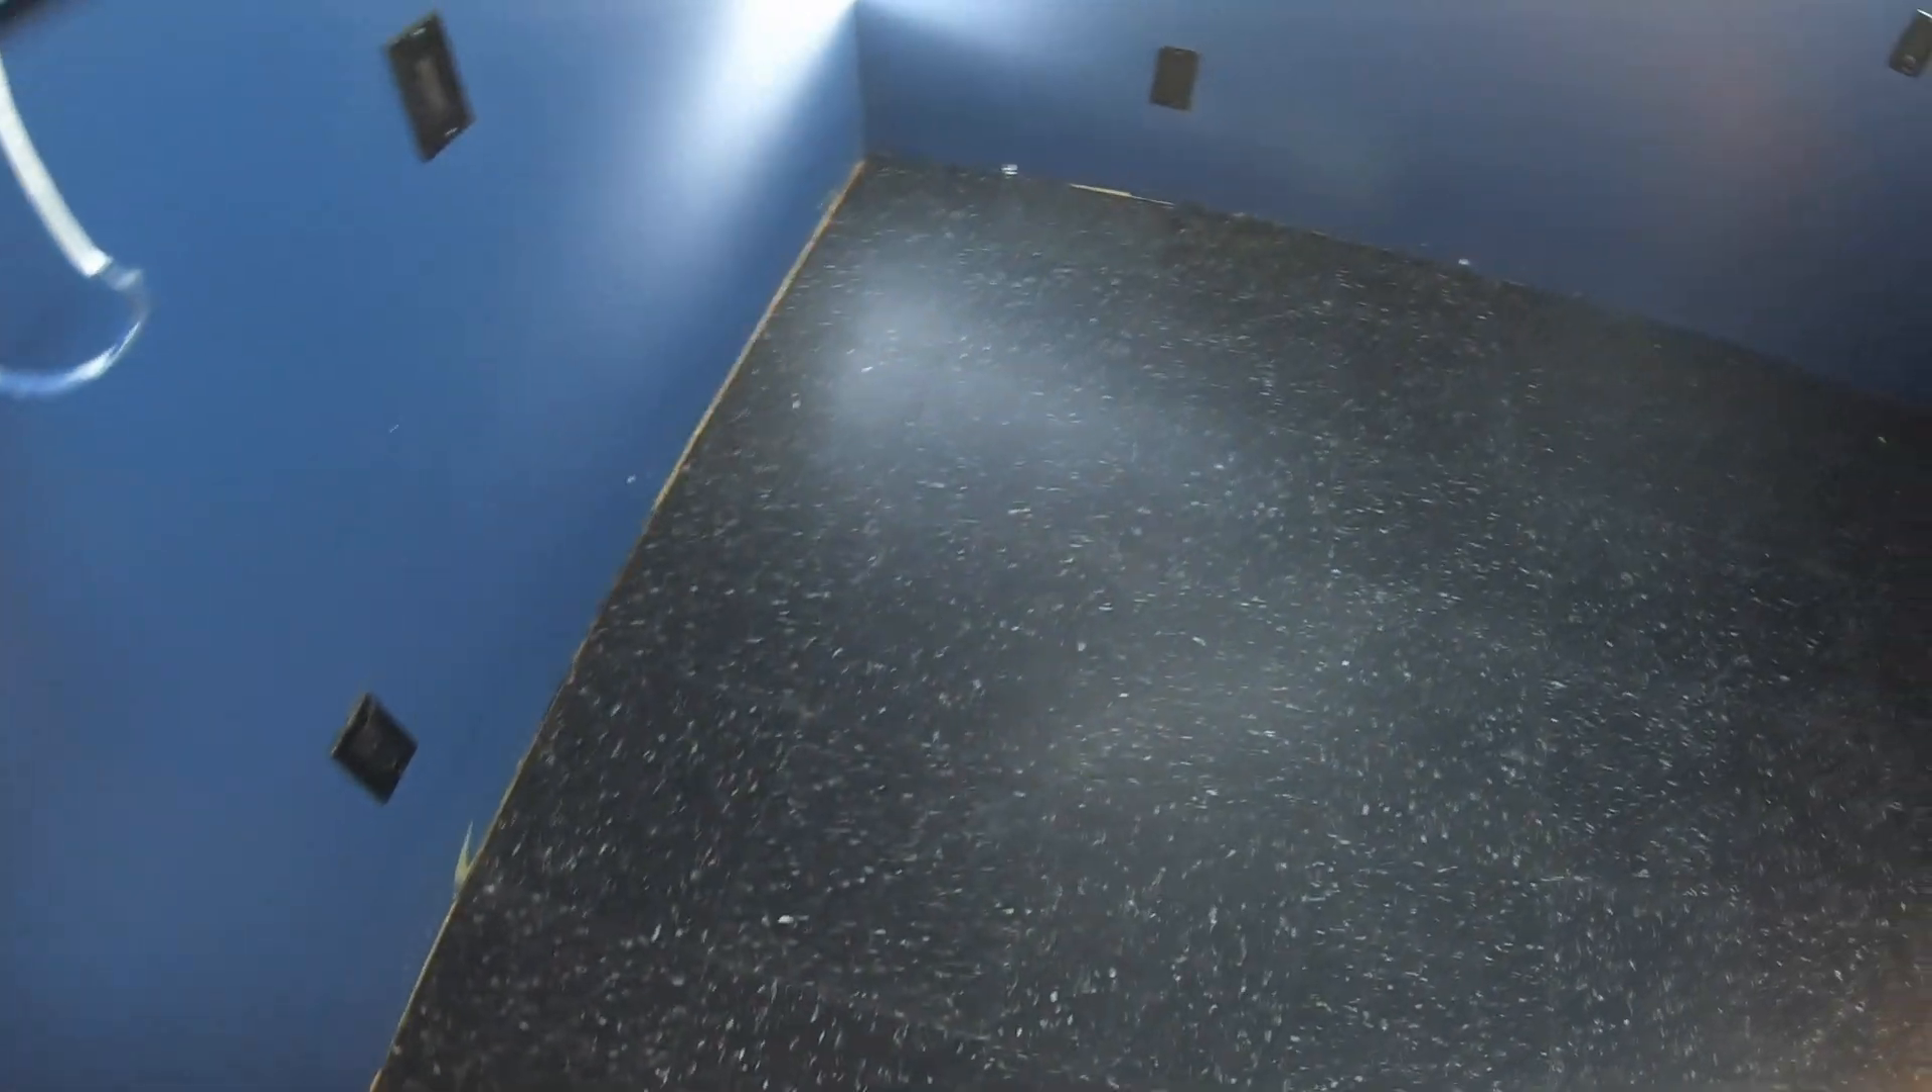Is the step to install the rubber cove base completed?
No.